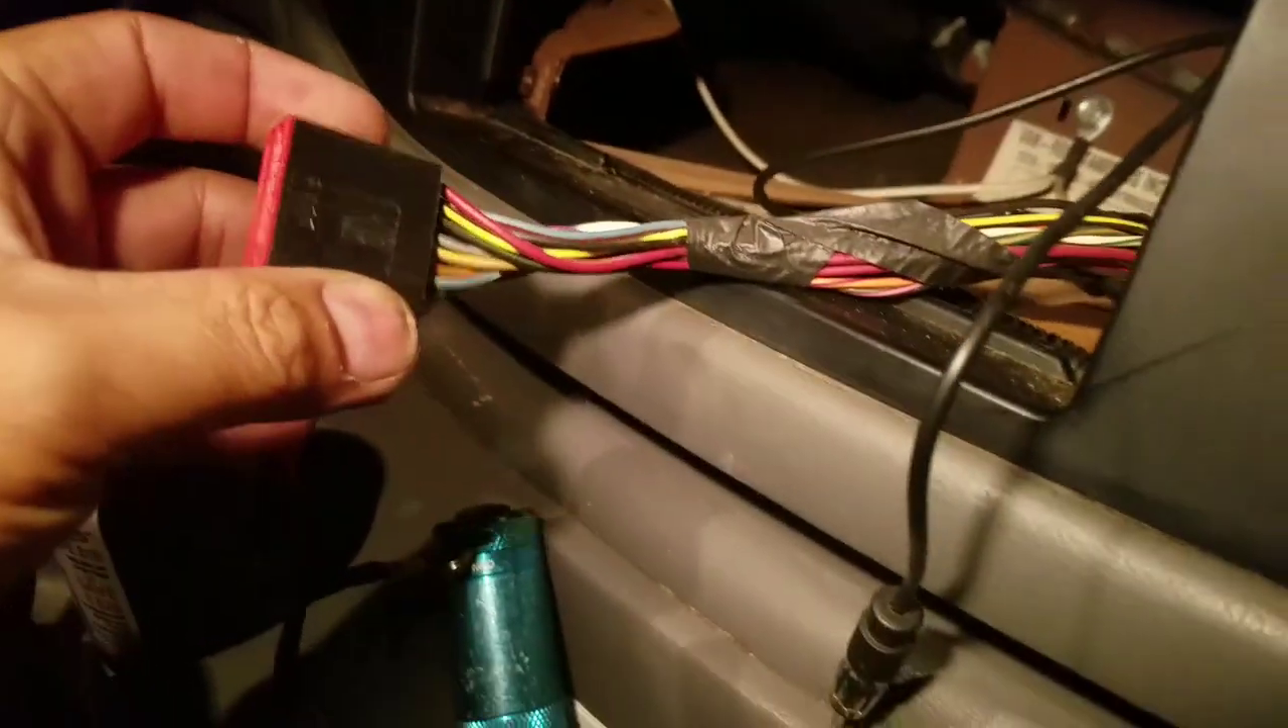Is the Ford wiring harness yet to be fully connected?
Yes.